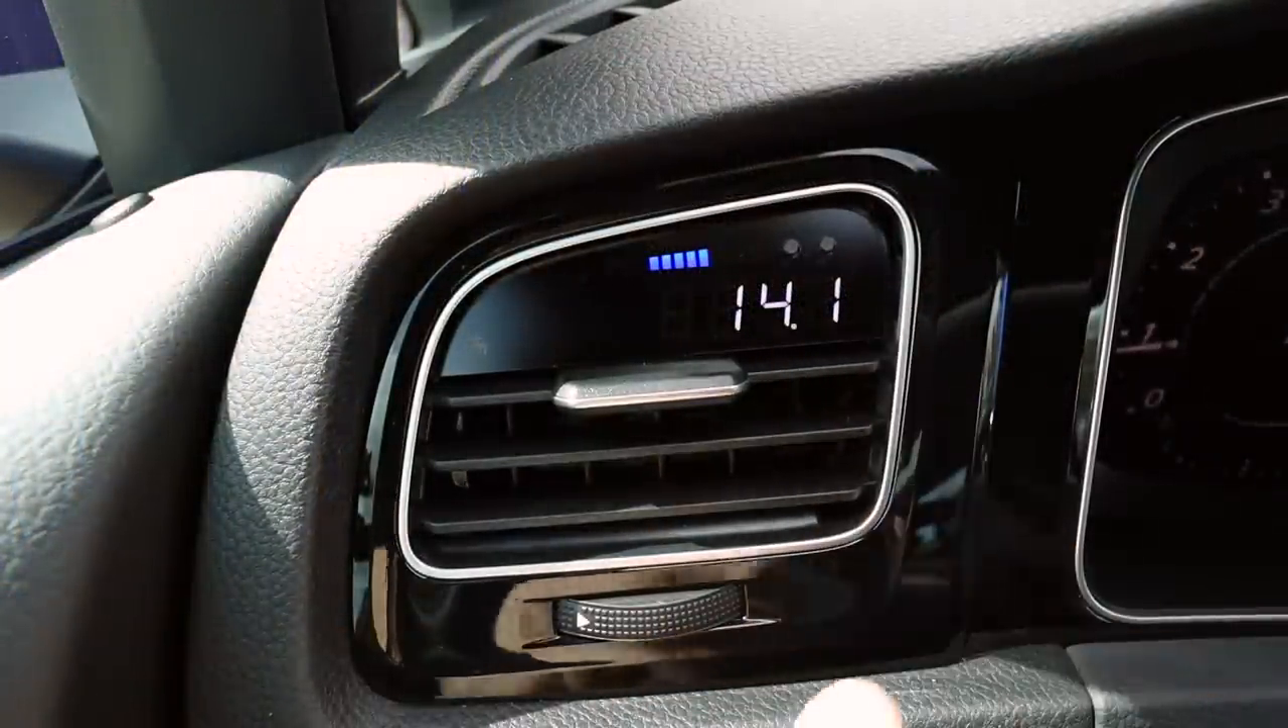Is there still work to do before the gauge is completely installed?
No.